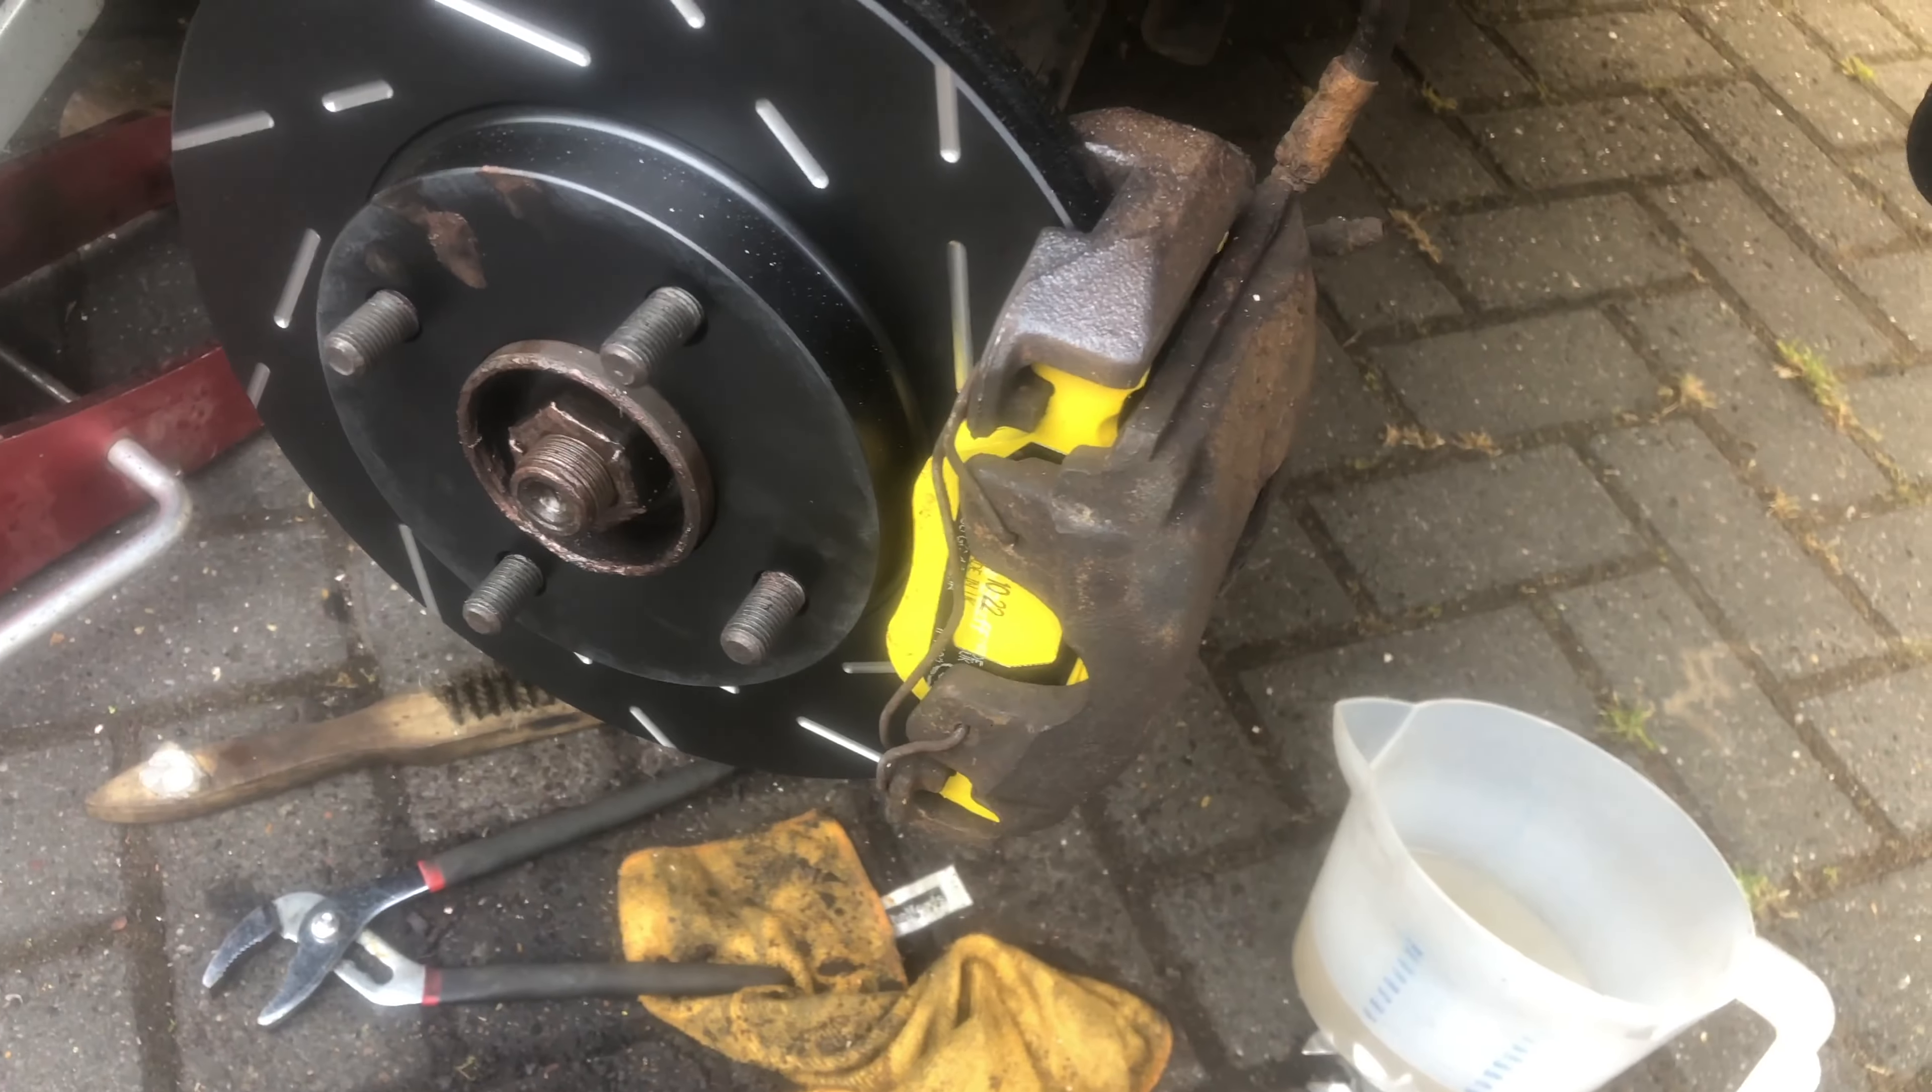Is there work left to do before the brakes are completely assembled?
No.